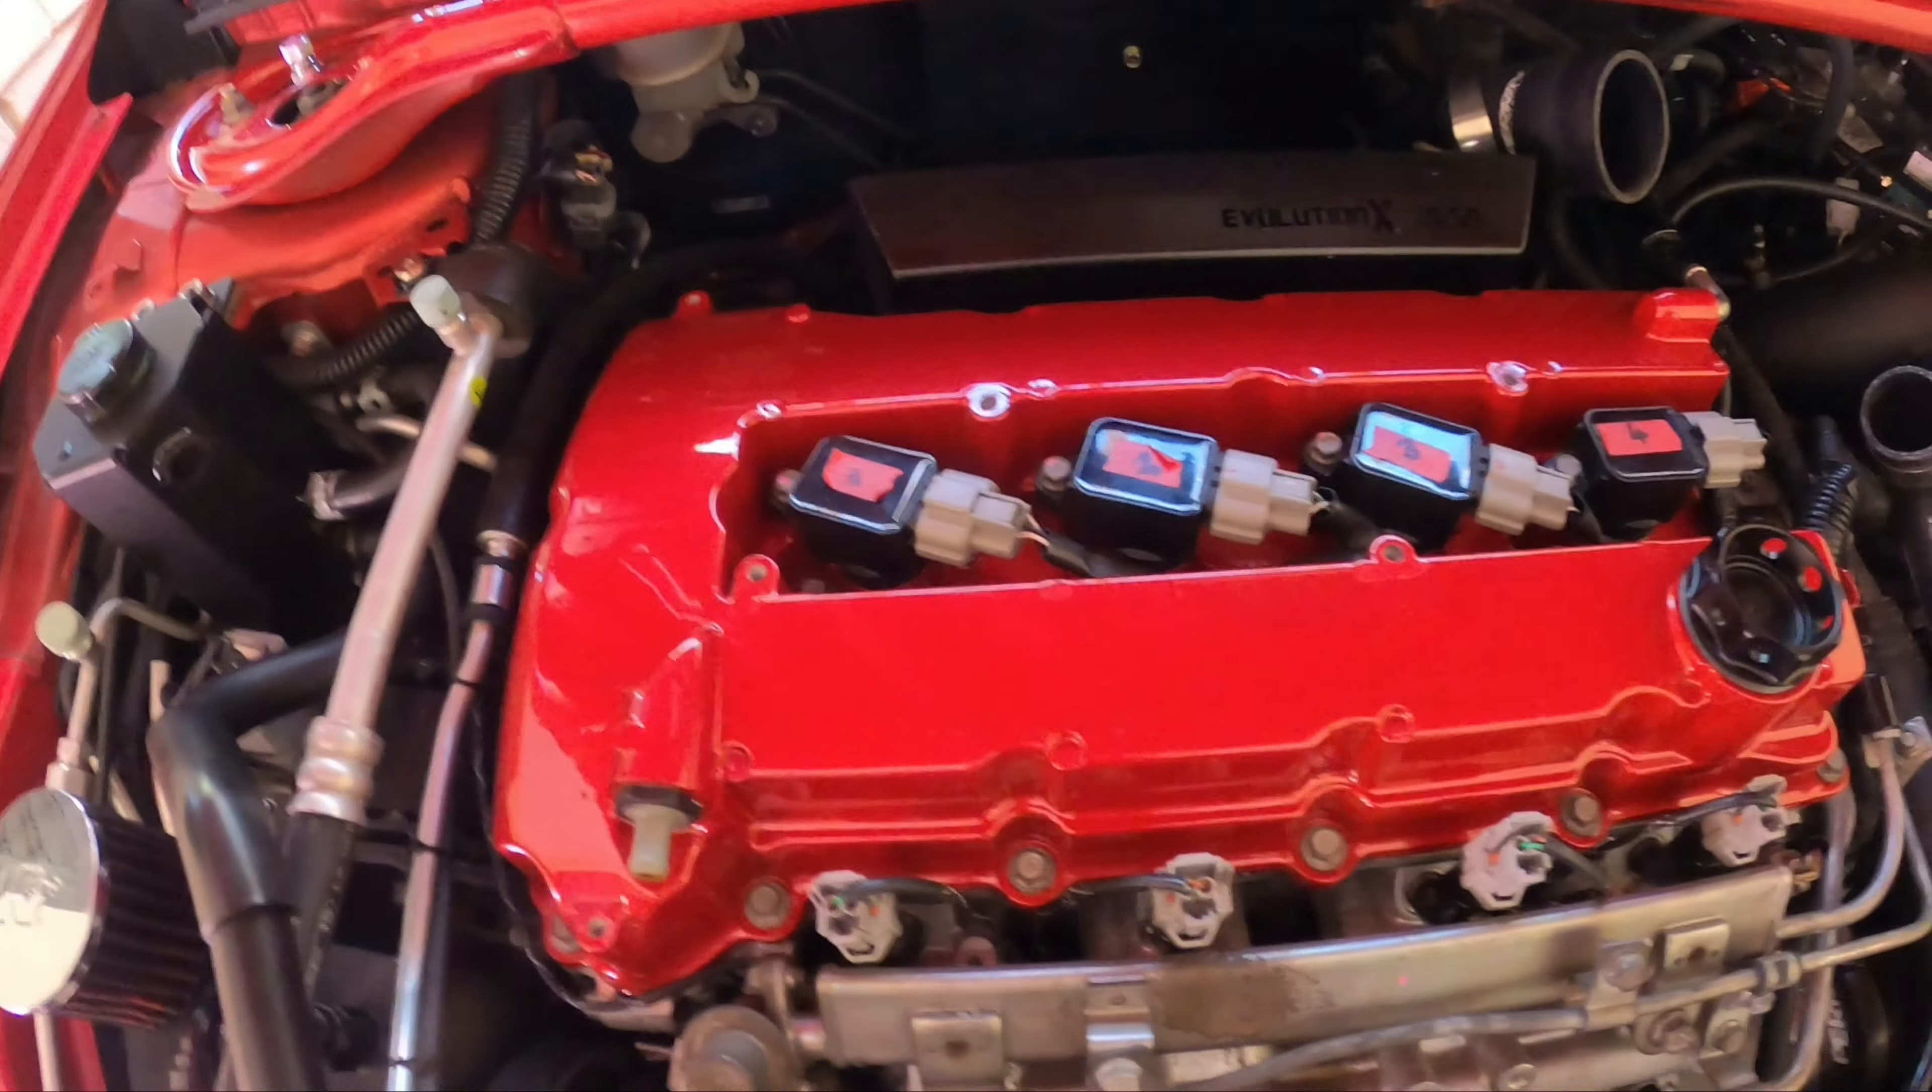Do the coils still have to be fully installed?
No.